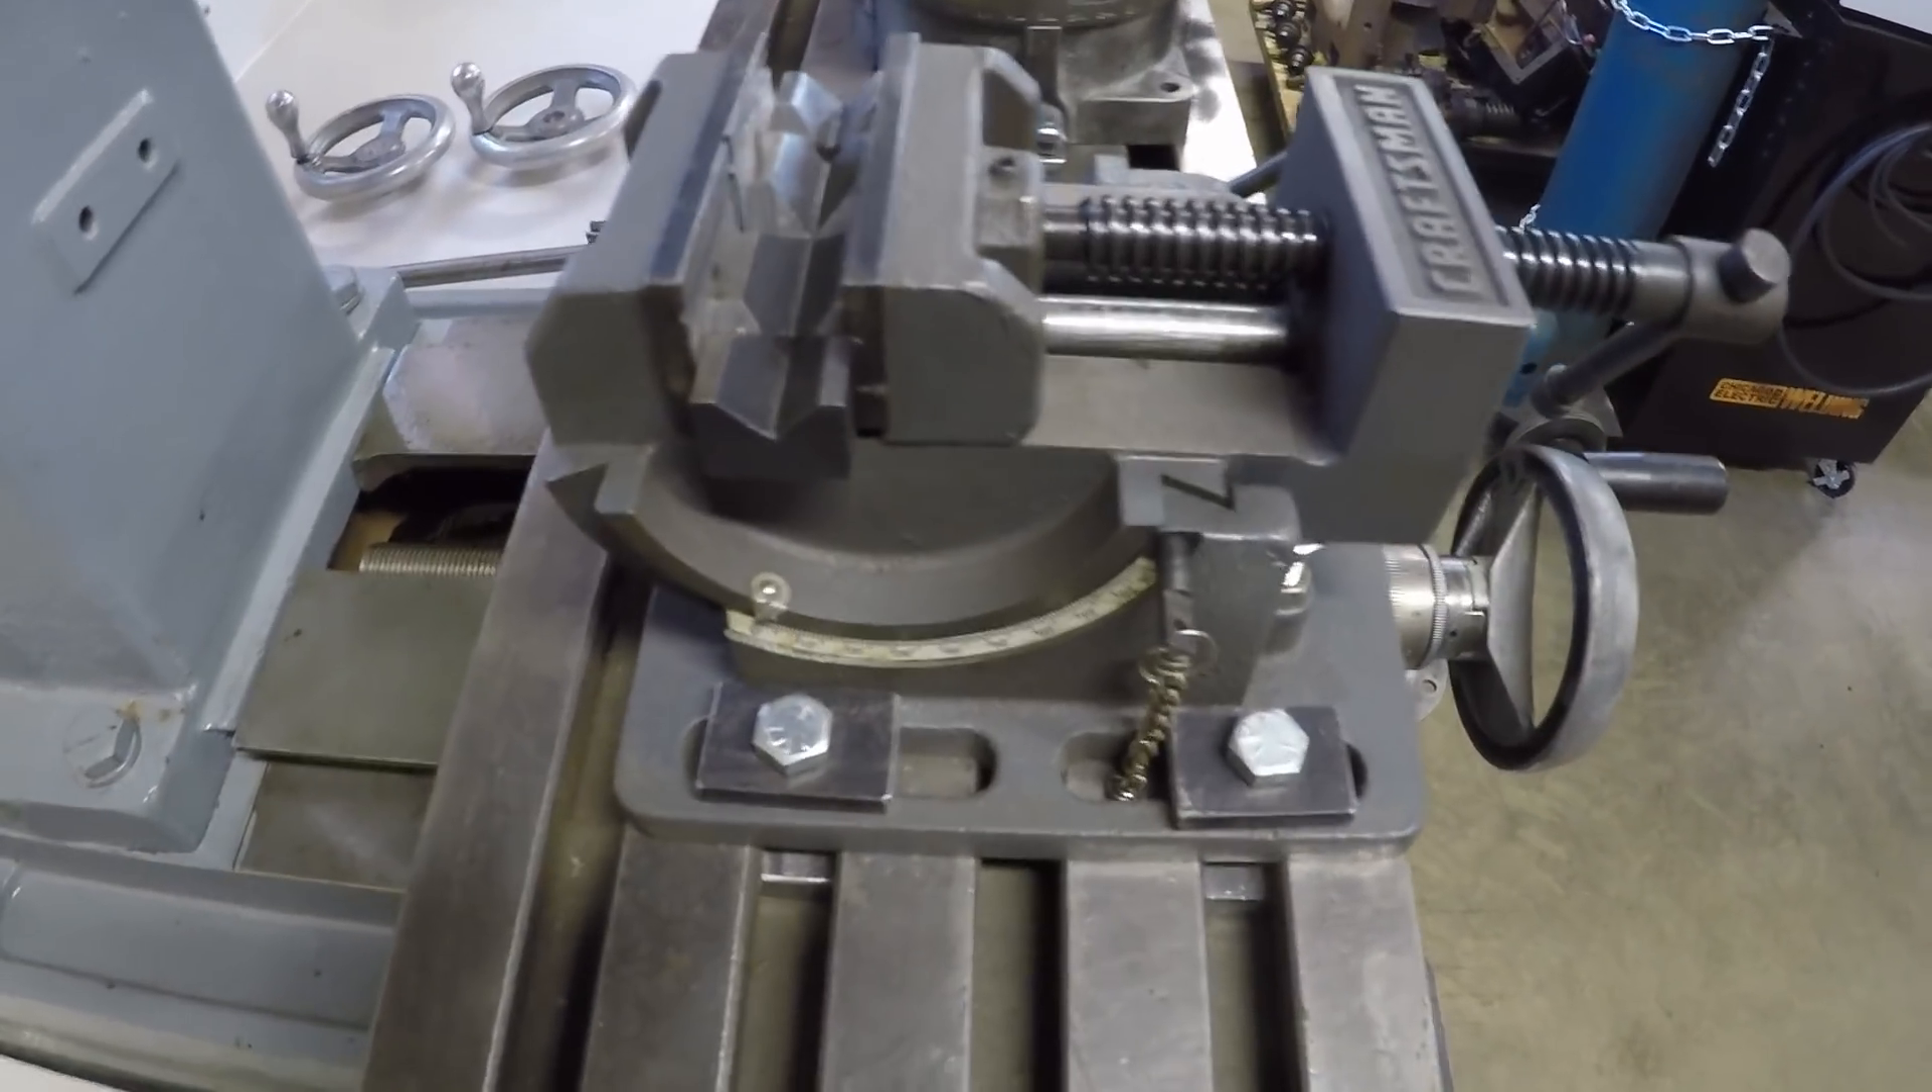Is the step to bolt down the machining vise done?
Yes.